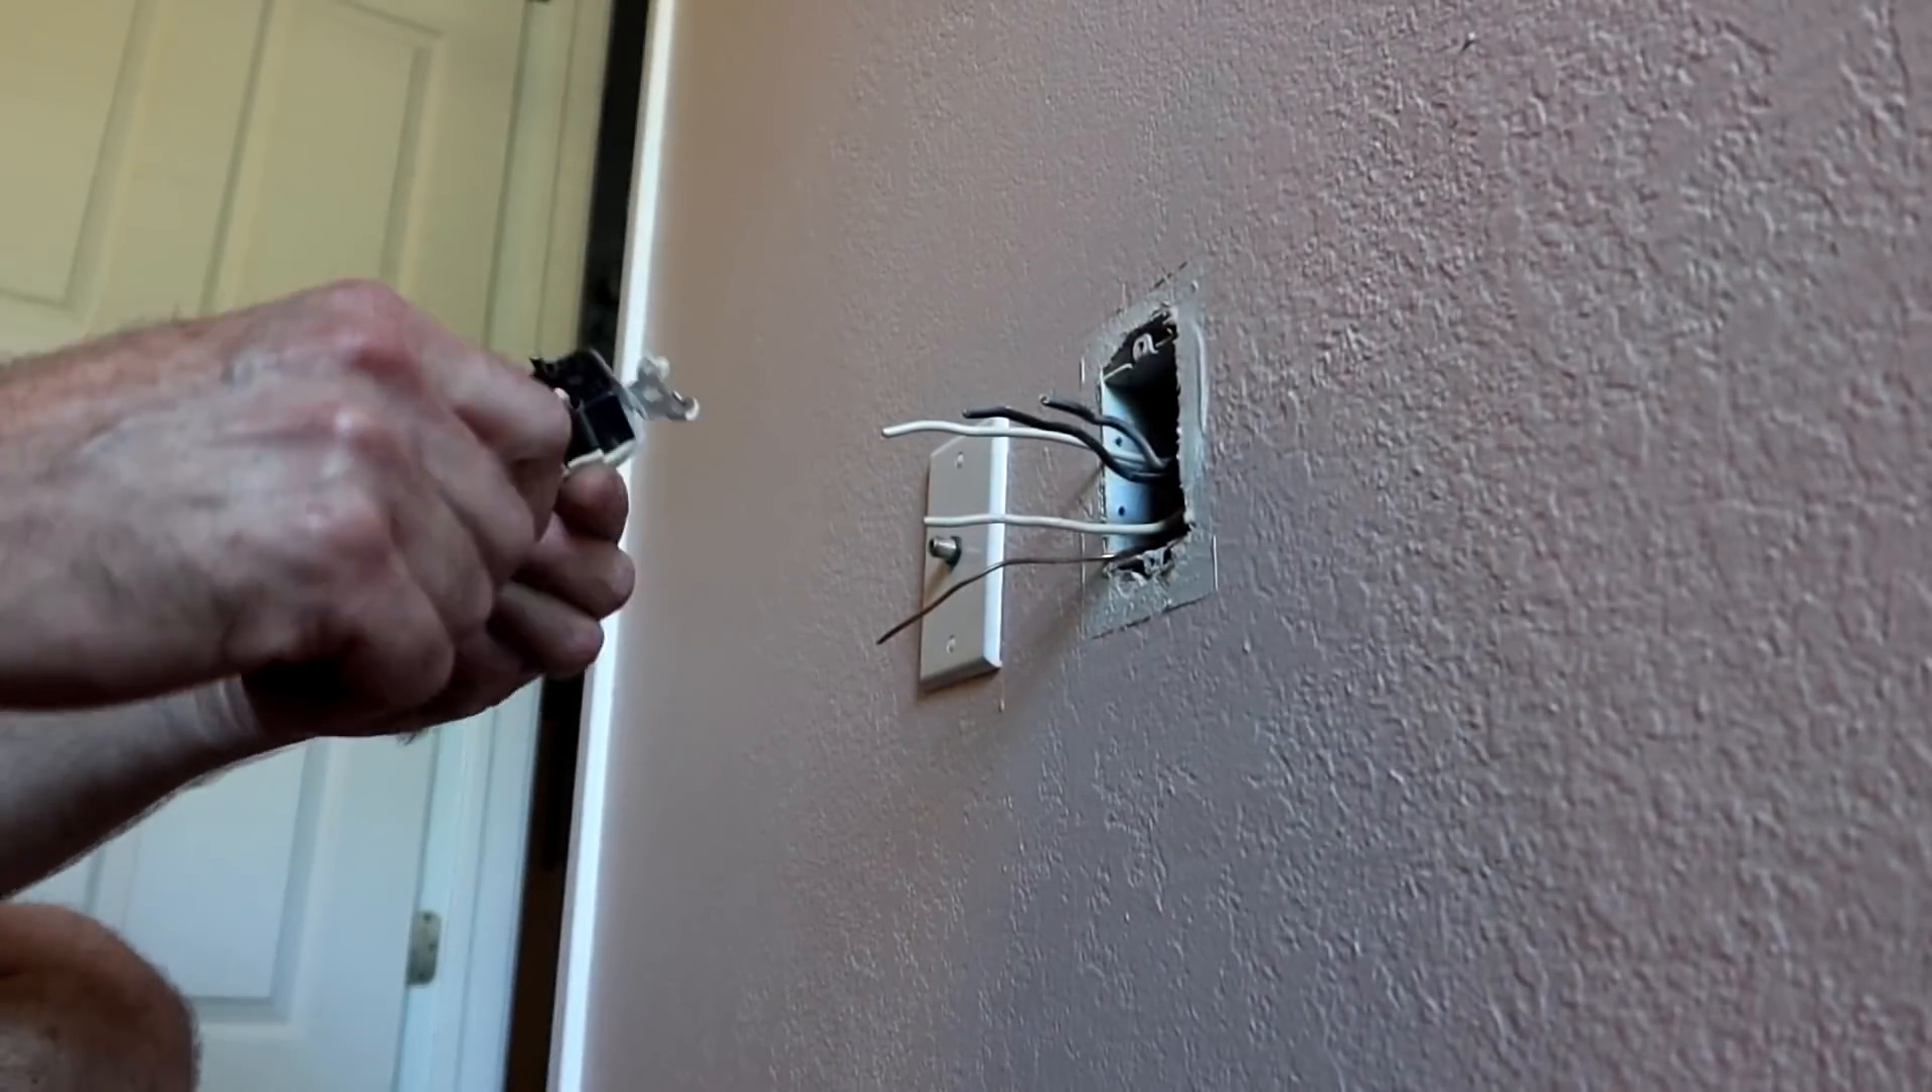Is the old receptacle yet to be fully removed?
No.